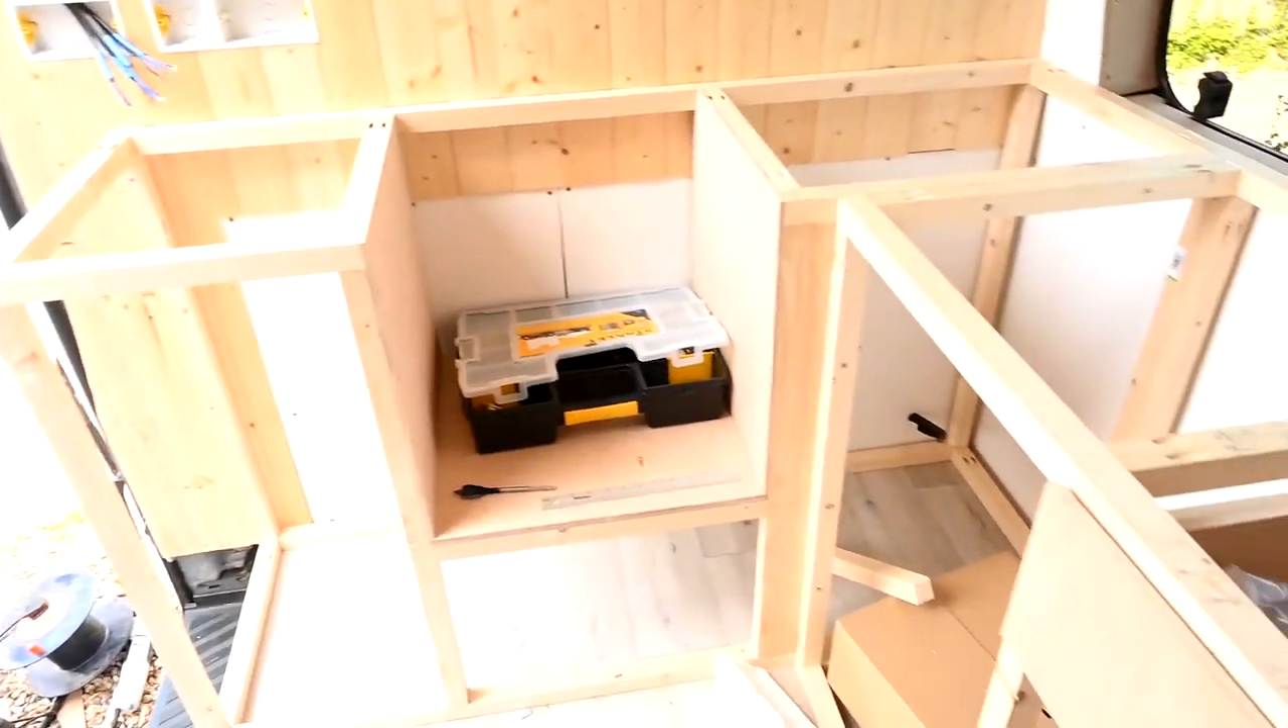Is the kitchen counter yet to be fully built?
Yes.